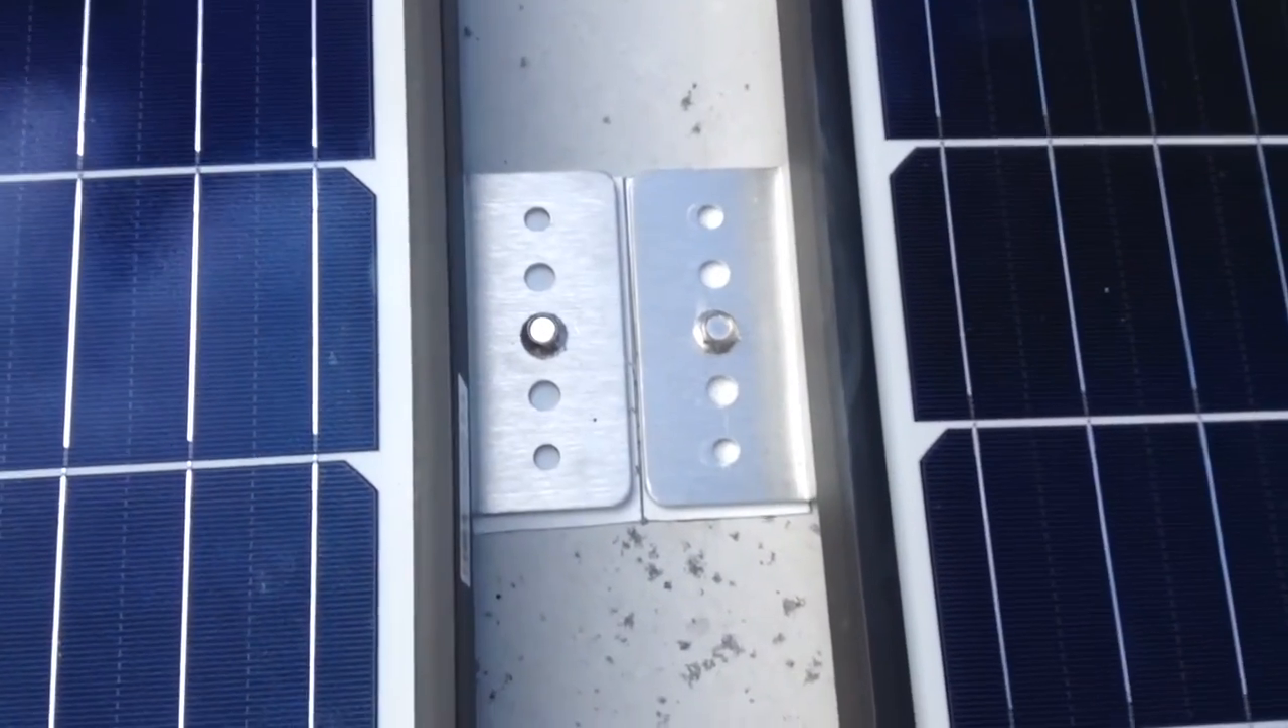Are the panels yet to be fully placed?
No.